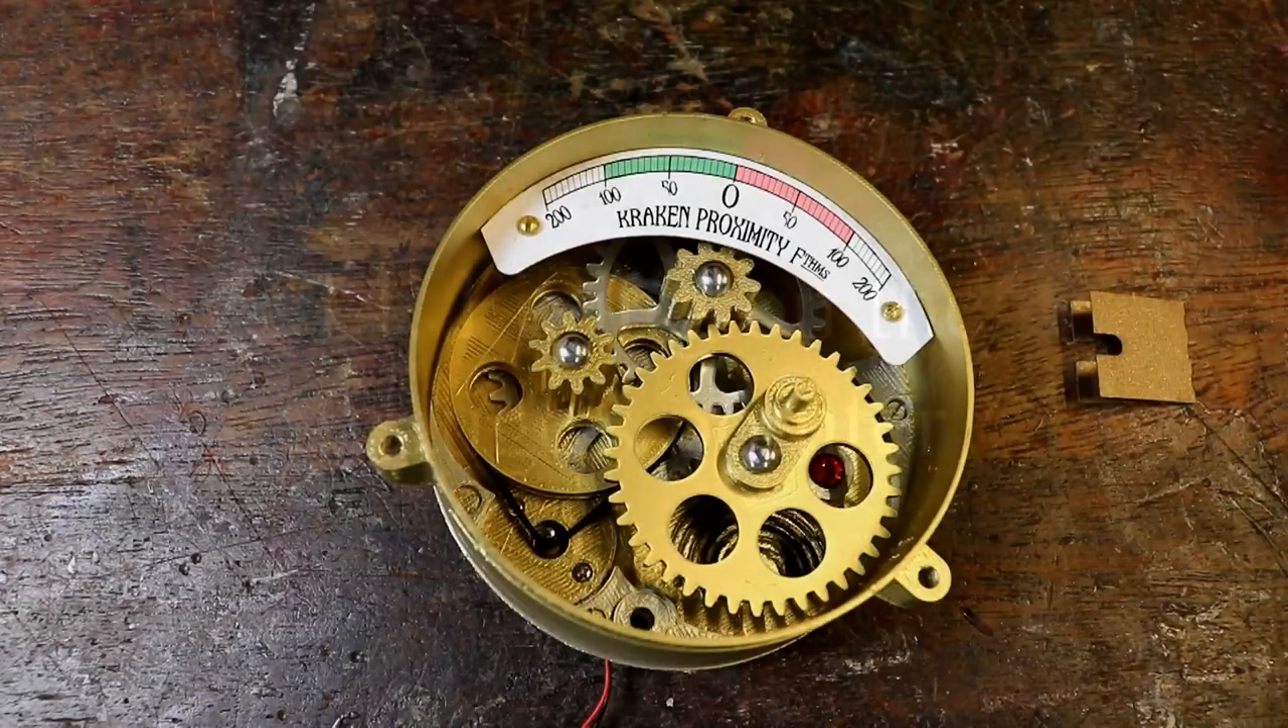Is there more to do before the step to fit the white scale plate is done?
No.